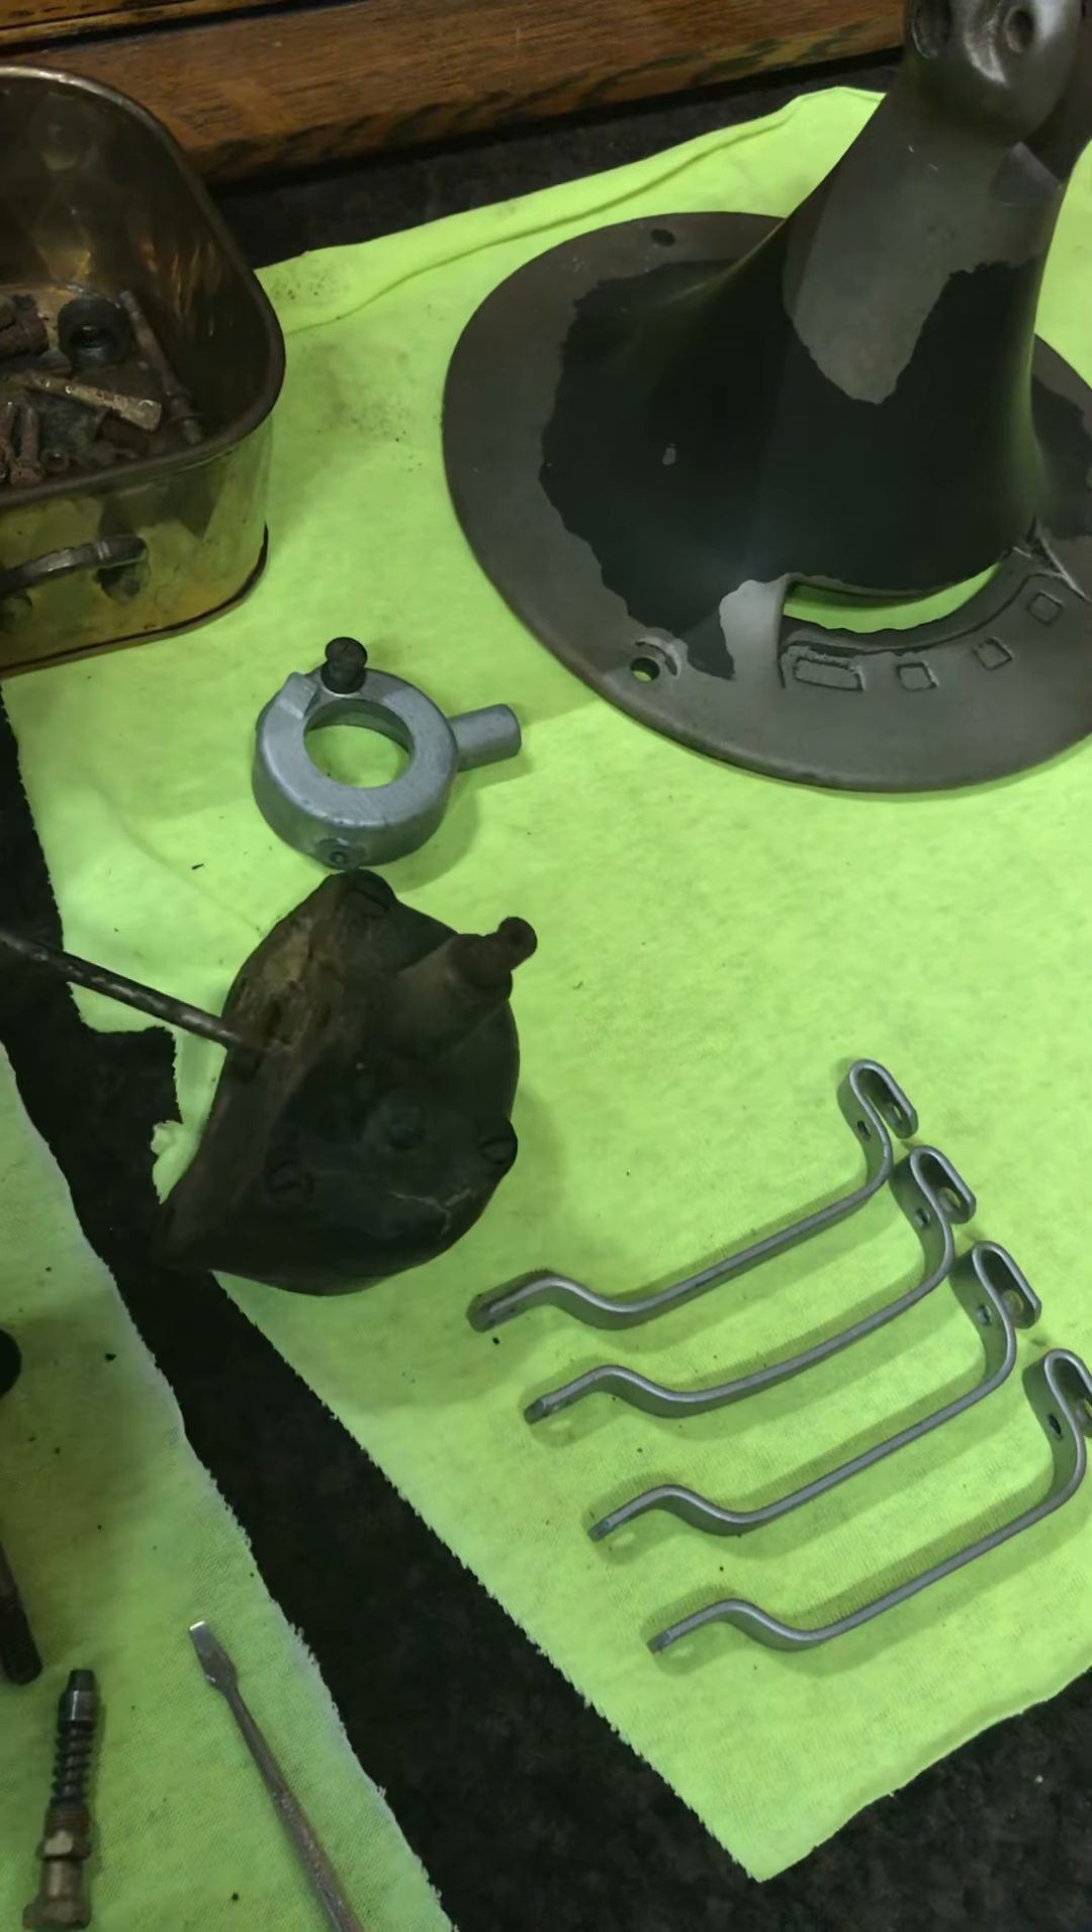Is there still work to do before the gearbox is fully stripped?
Yes.